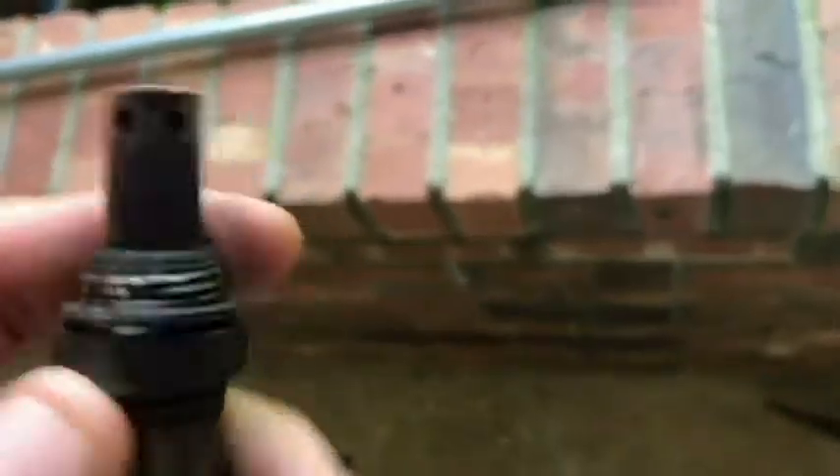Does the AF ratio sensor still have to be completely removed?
No.